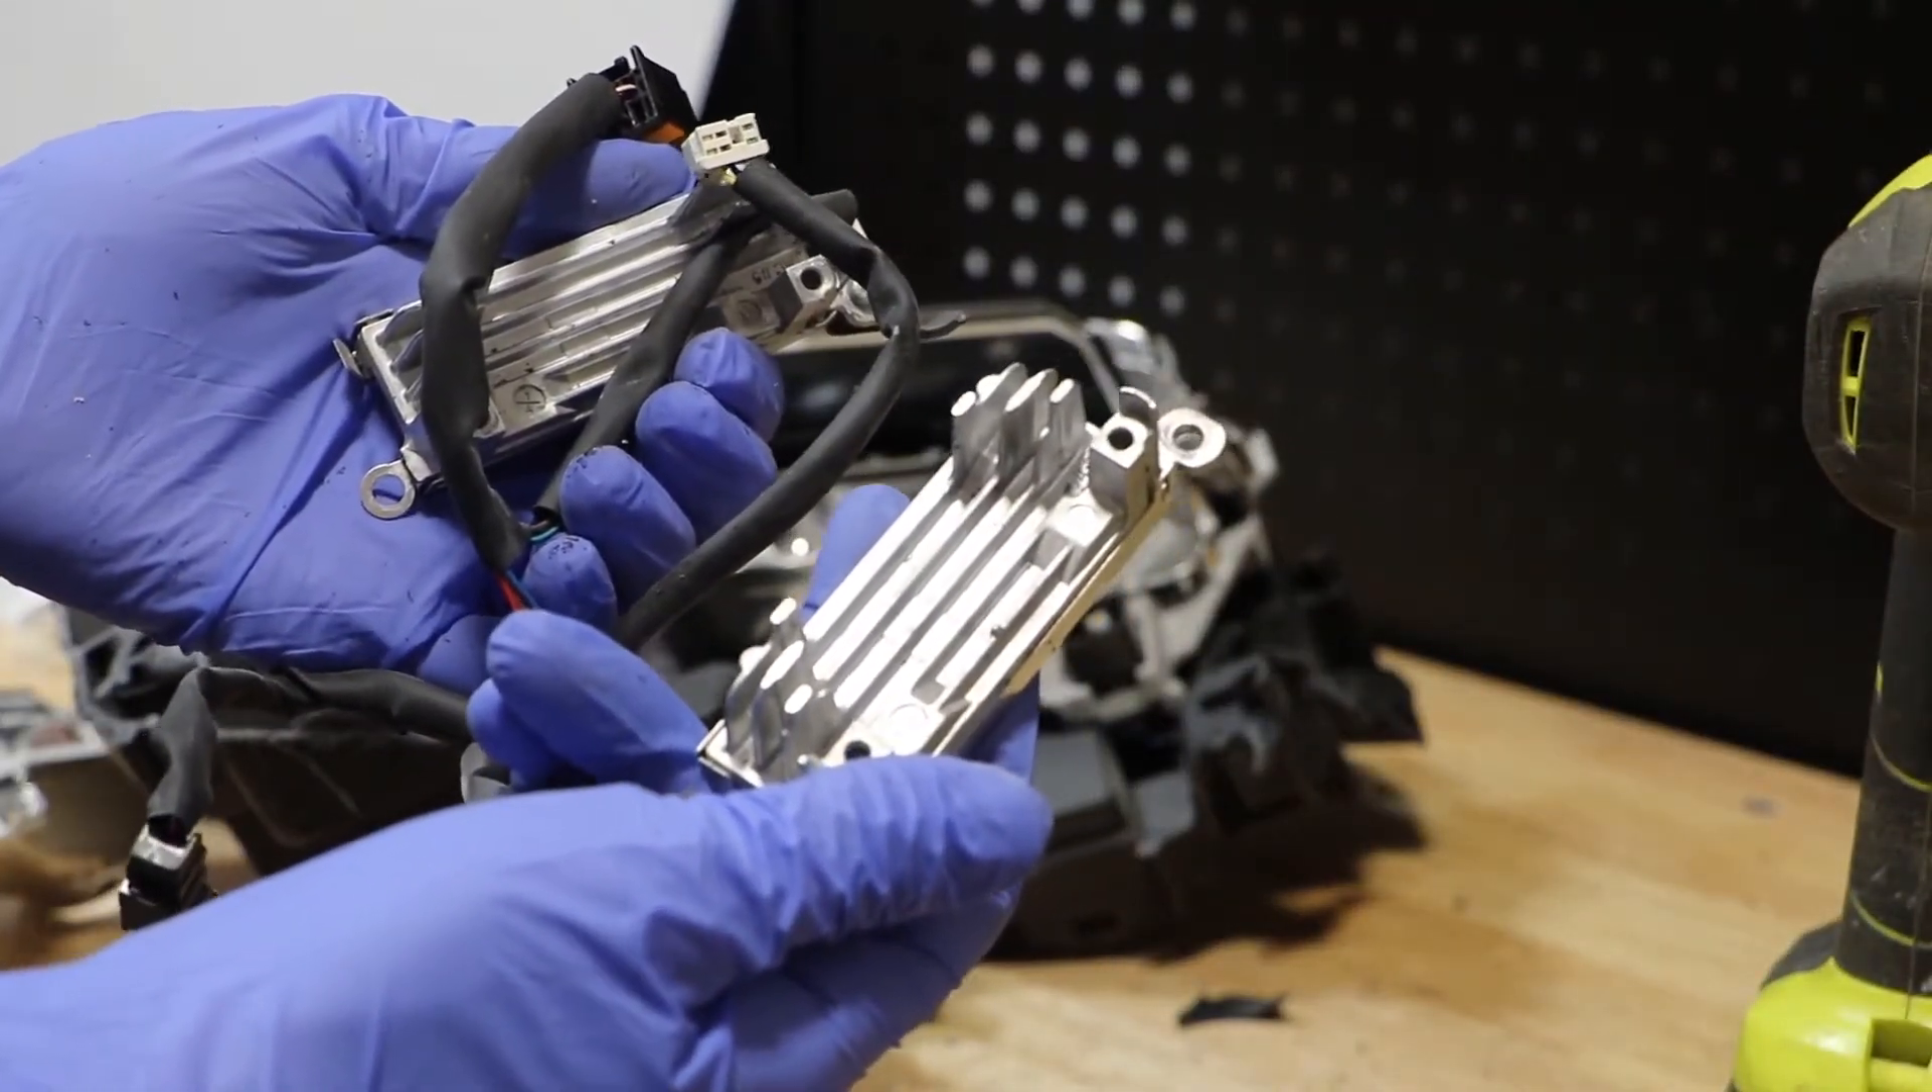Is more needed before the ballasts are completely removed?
No.